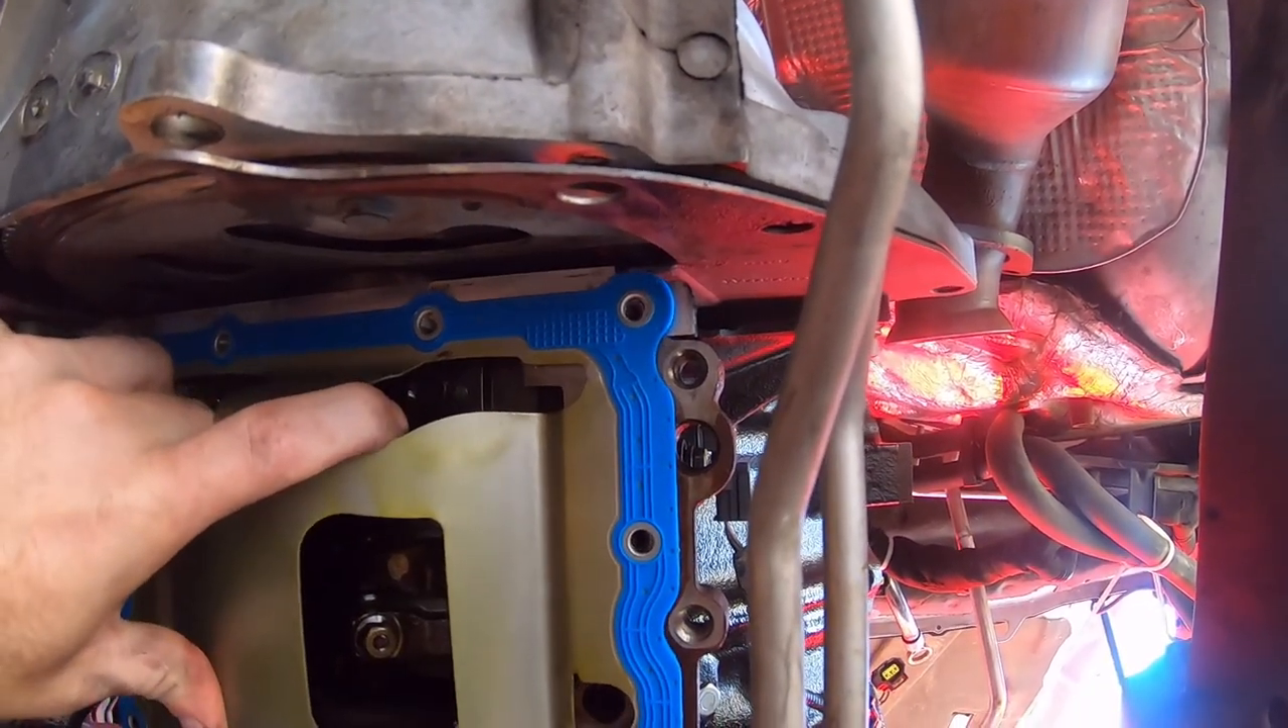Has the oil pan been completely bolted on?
No.